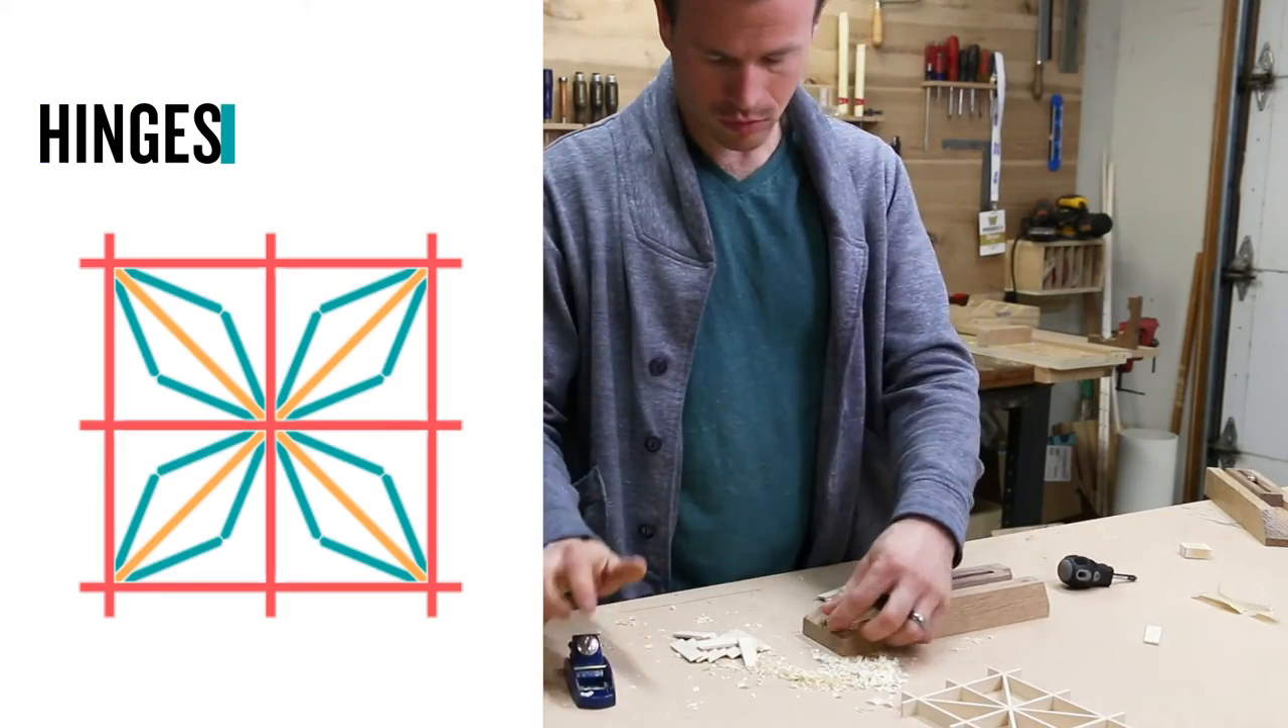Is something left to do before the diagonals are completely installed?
No.